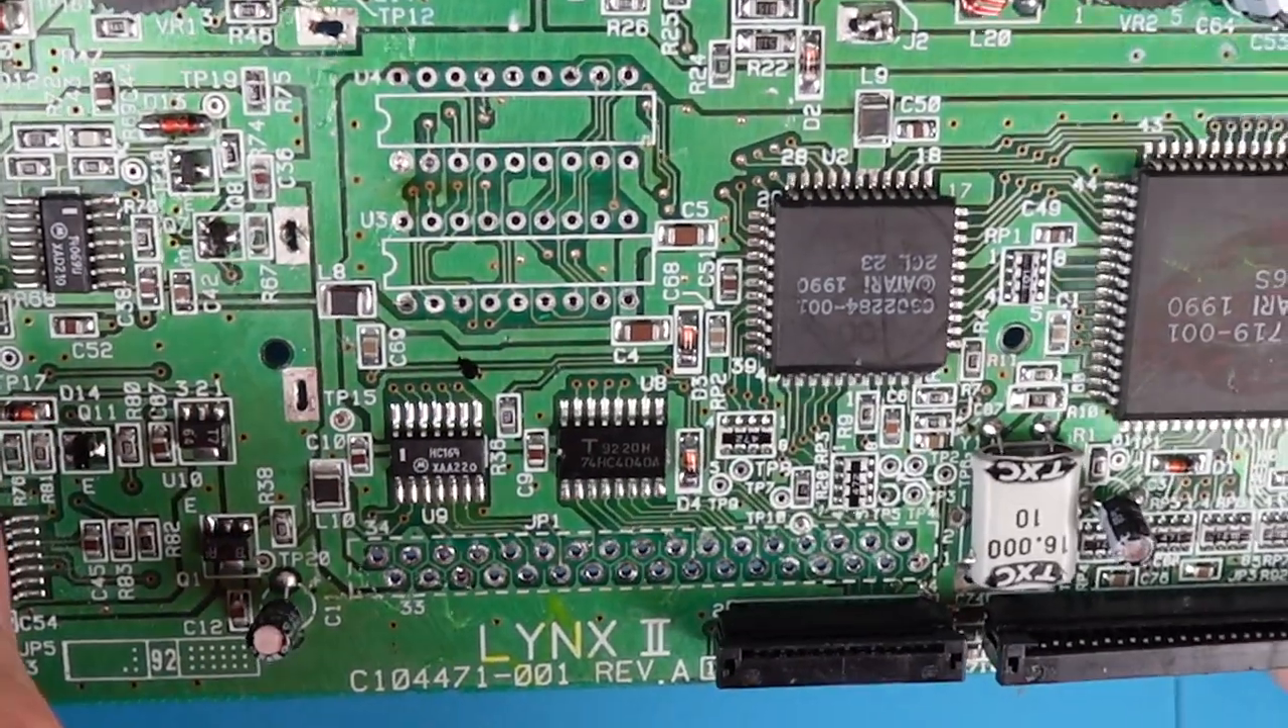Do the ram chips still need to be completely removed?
No.